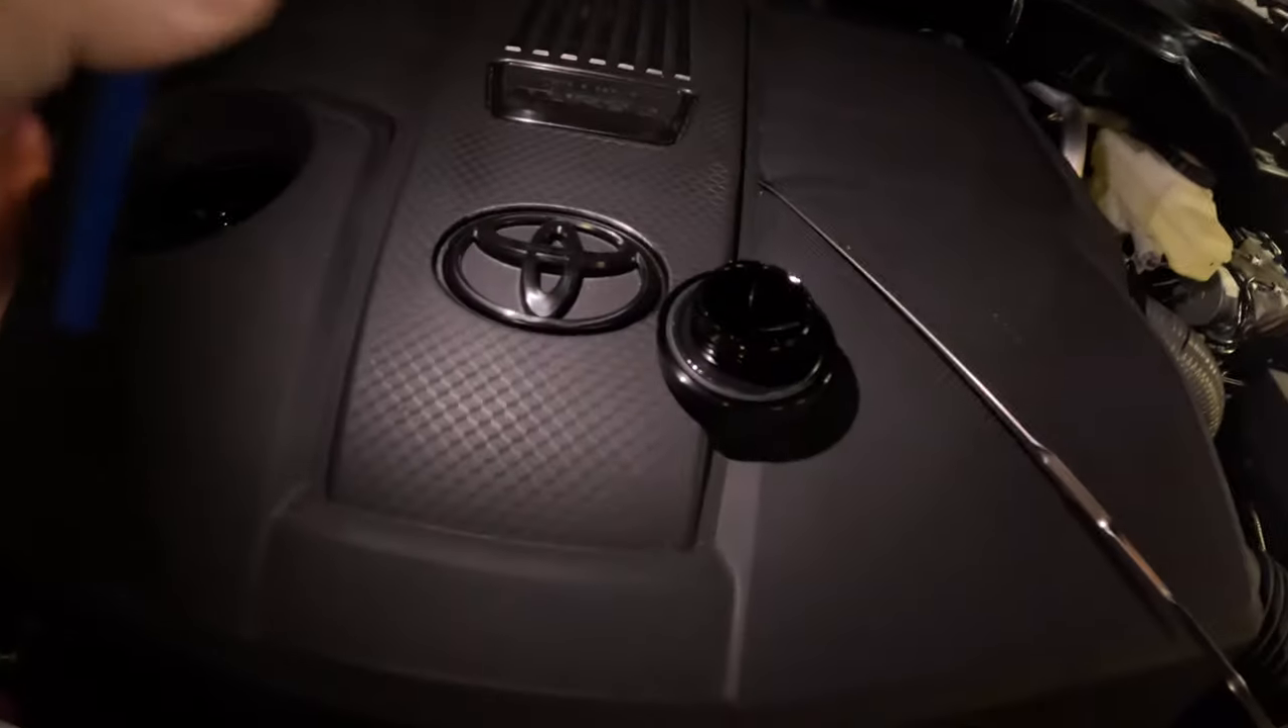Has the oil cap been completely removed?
Yes.